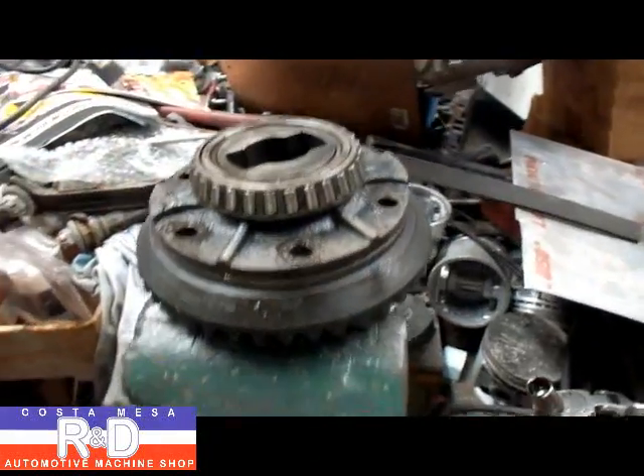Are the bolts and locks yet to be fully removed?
No.